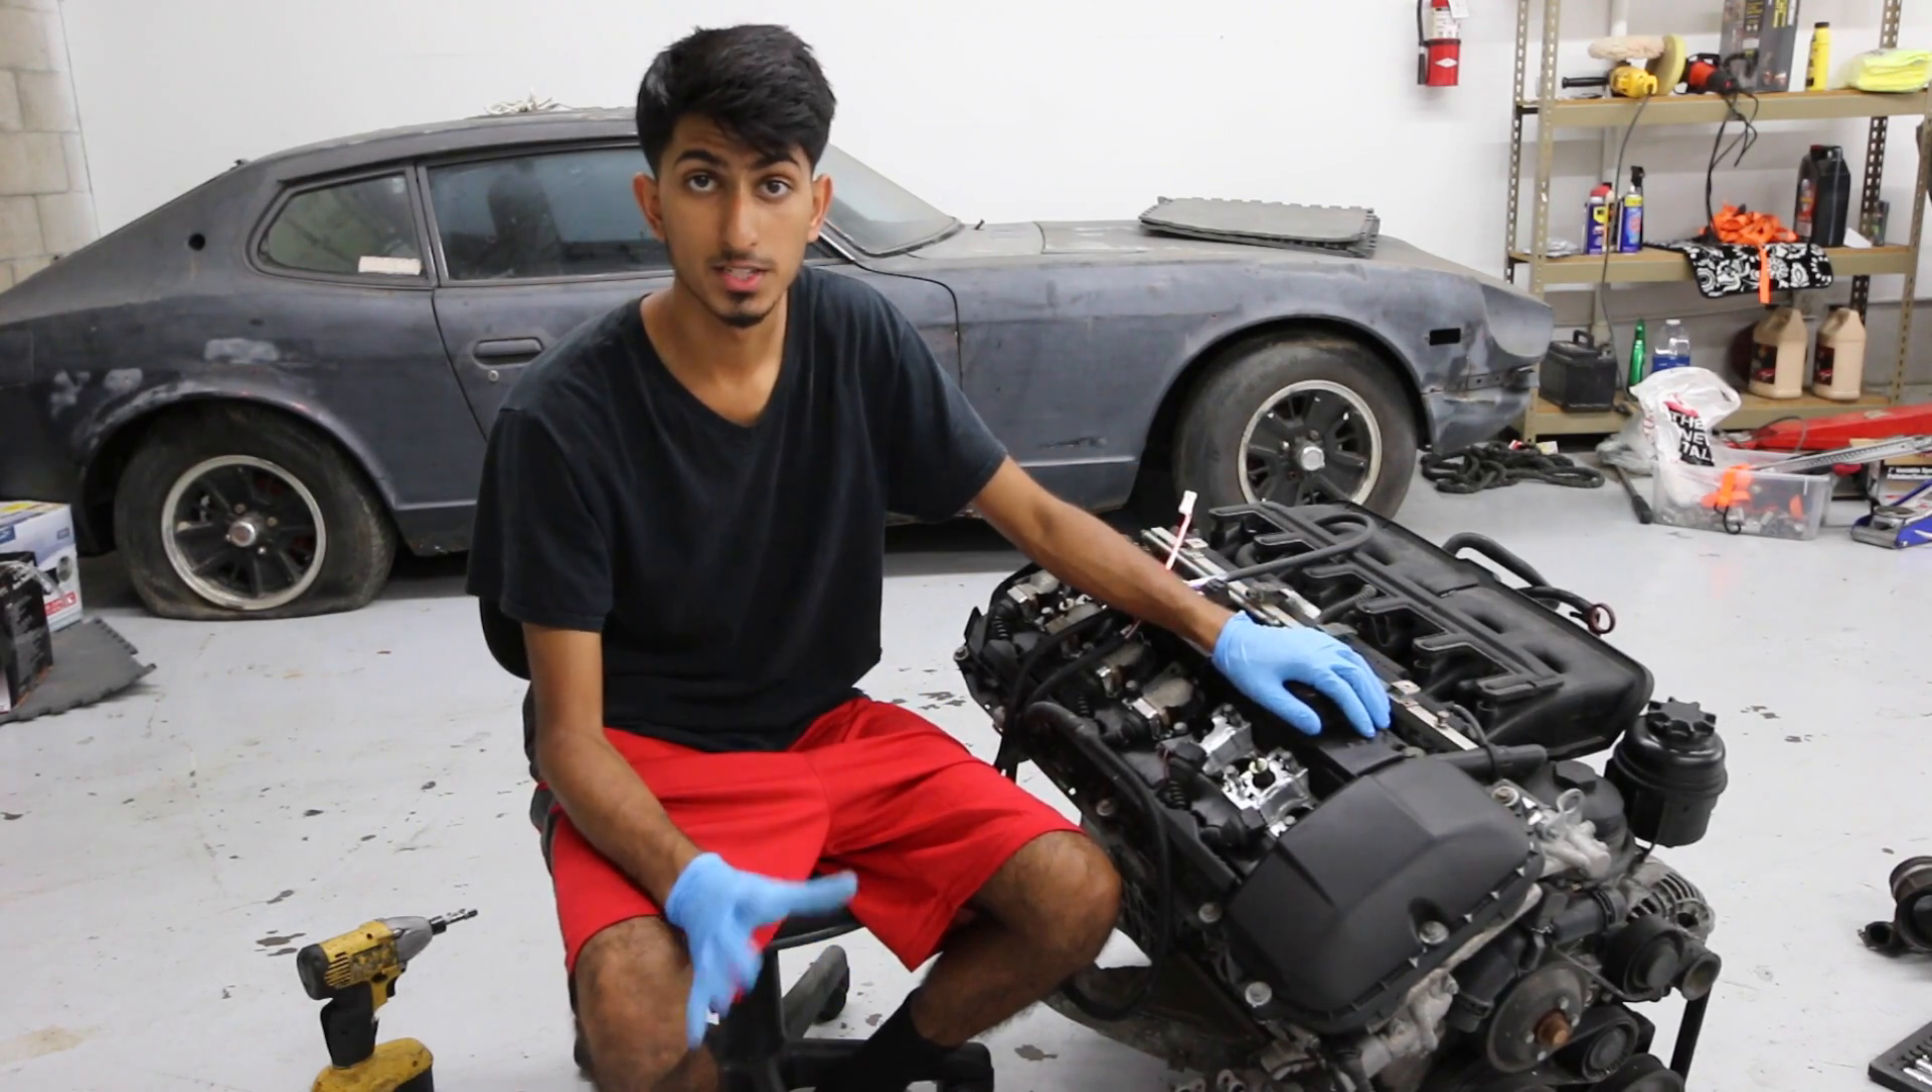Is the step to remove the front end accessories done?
No.